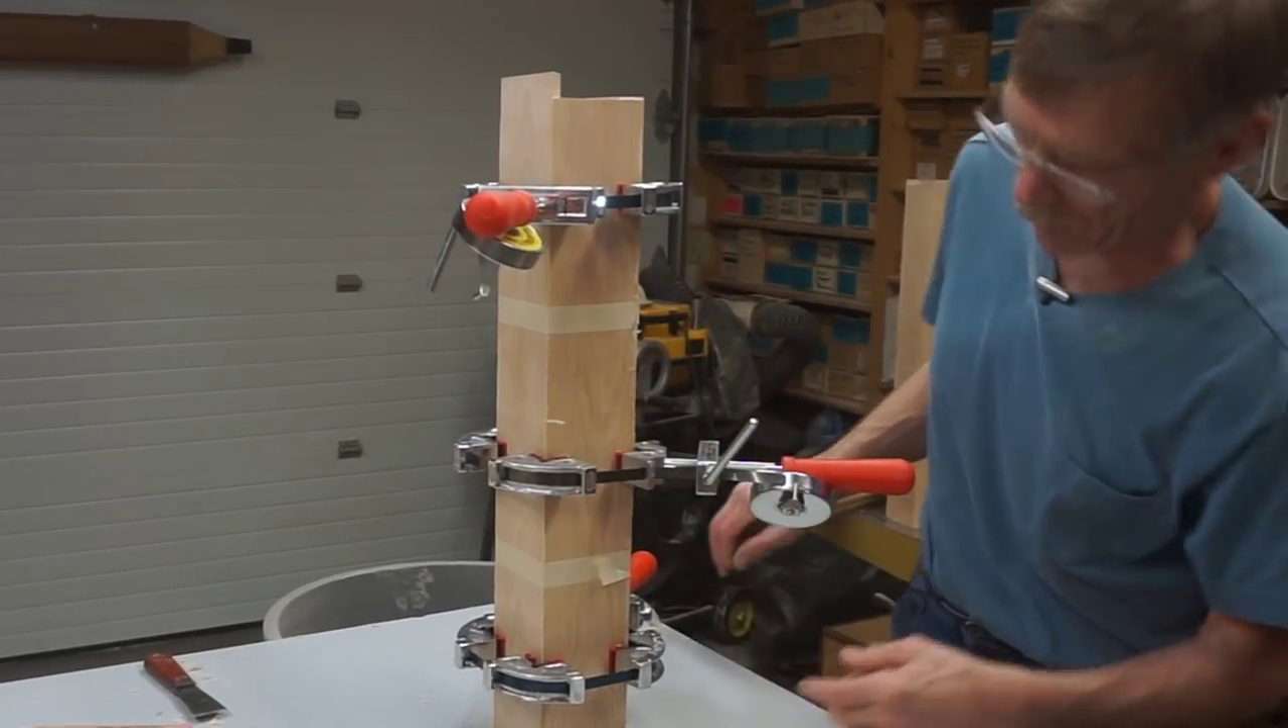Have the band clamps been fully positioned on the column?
Yes.